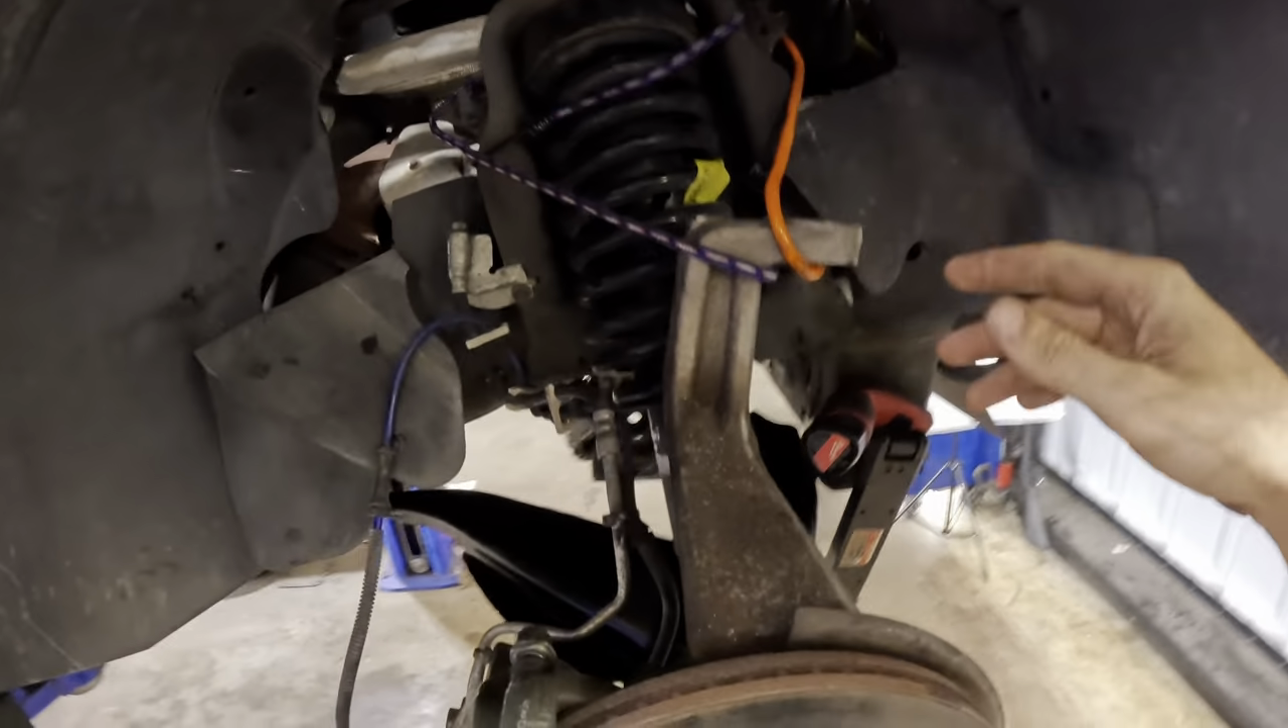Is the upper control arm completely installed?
No.